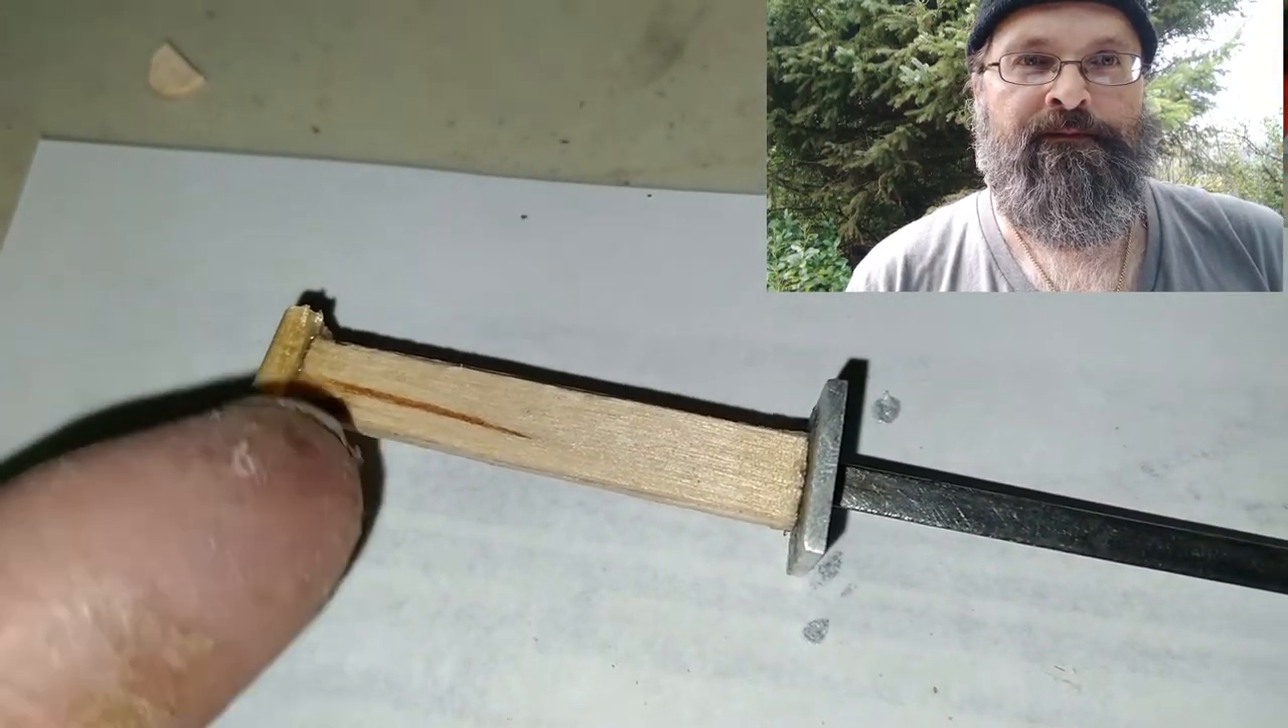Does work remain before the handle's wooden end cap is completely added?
No.